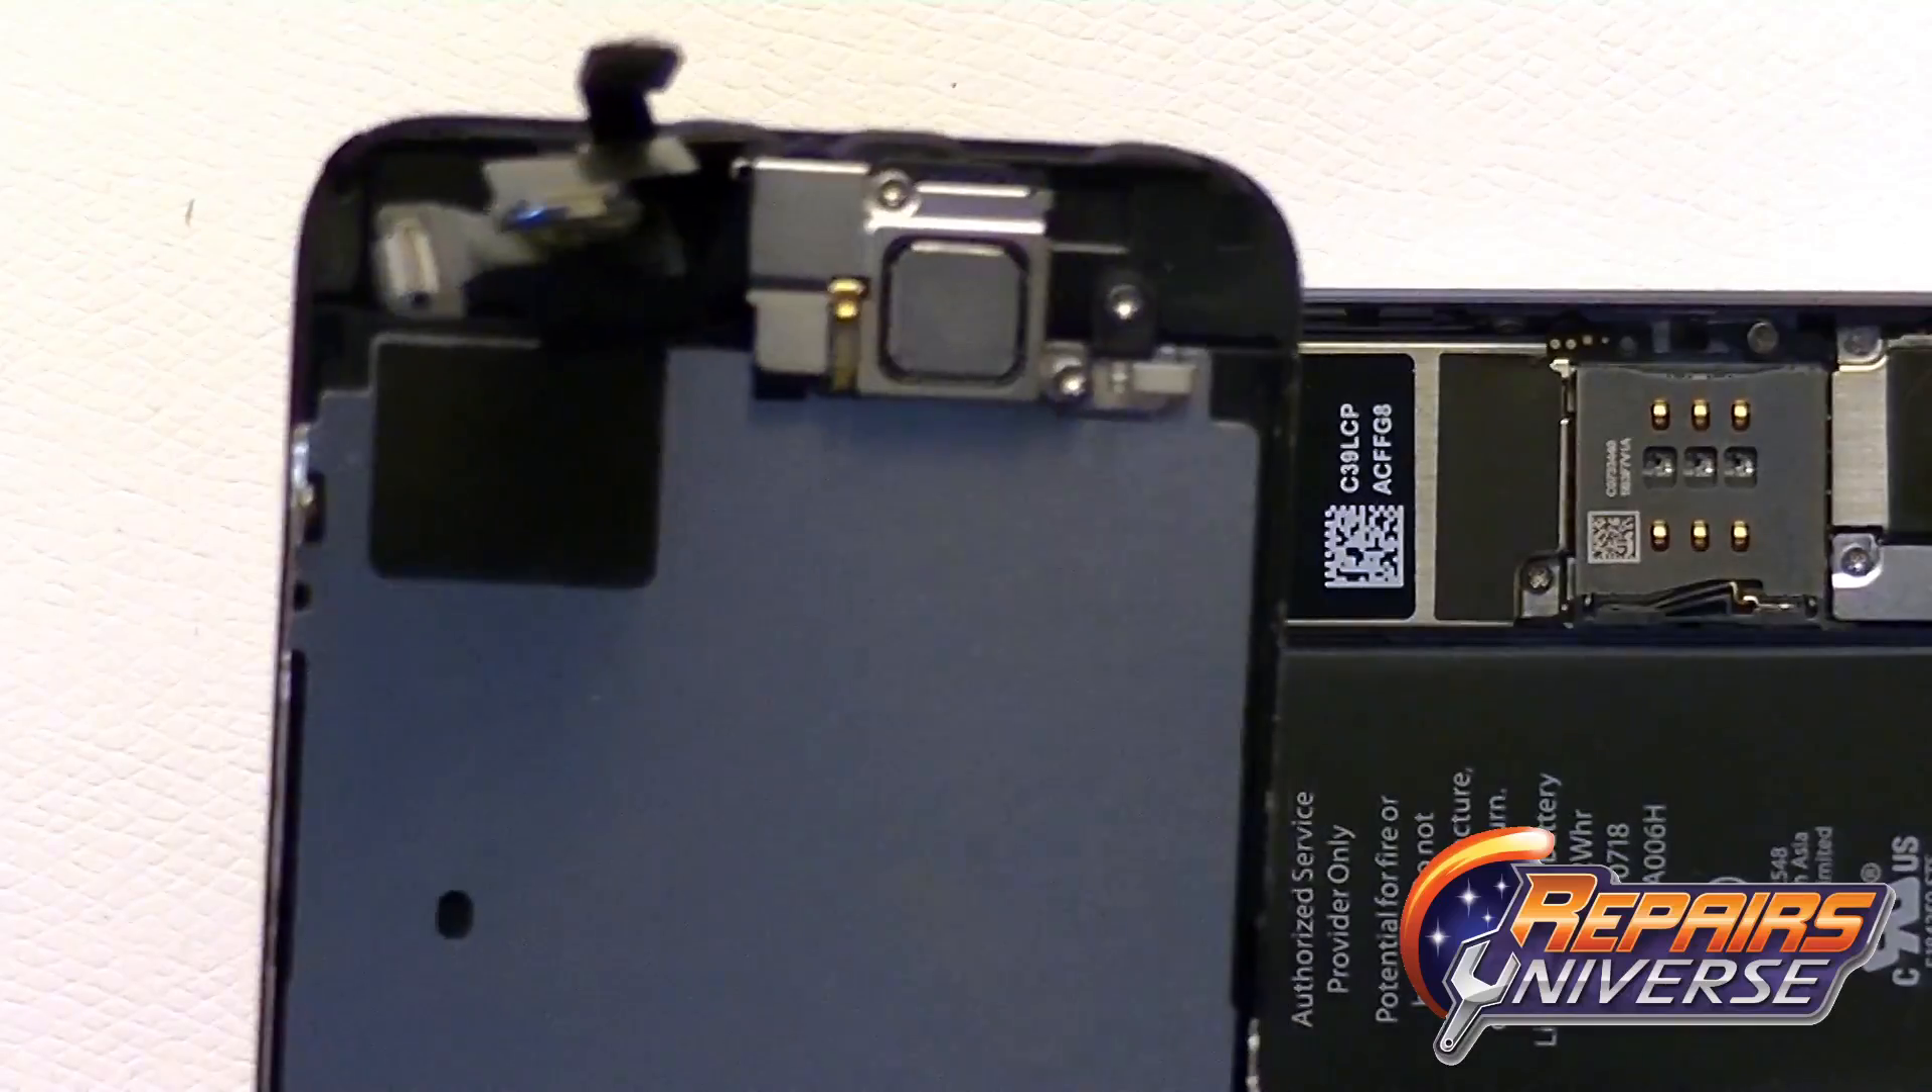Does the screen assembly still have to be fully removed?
No.